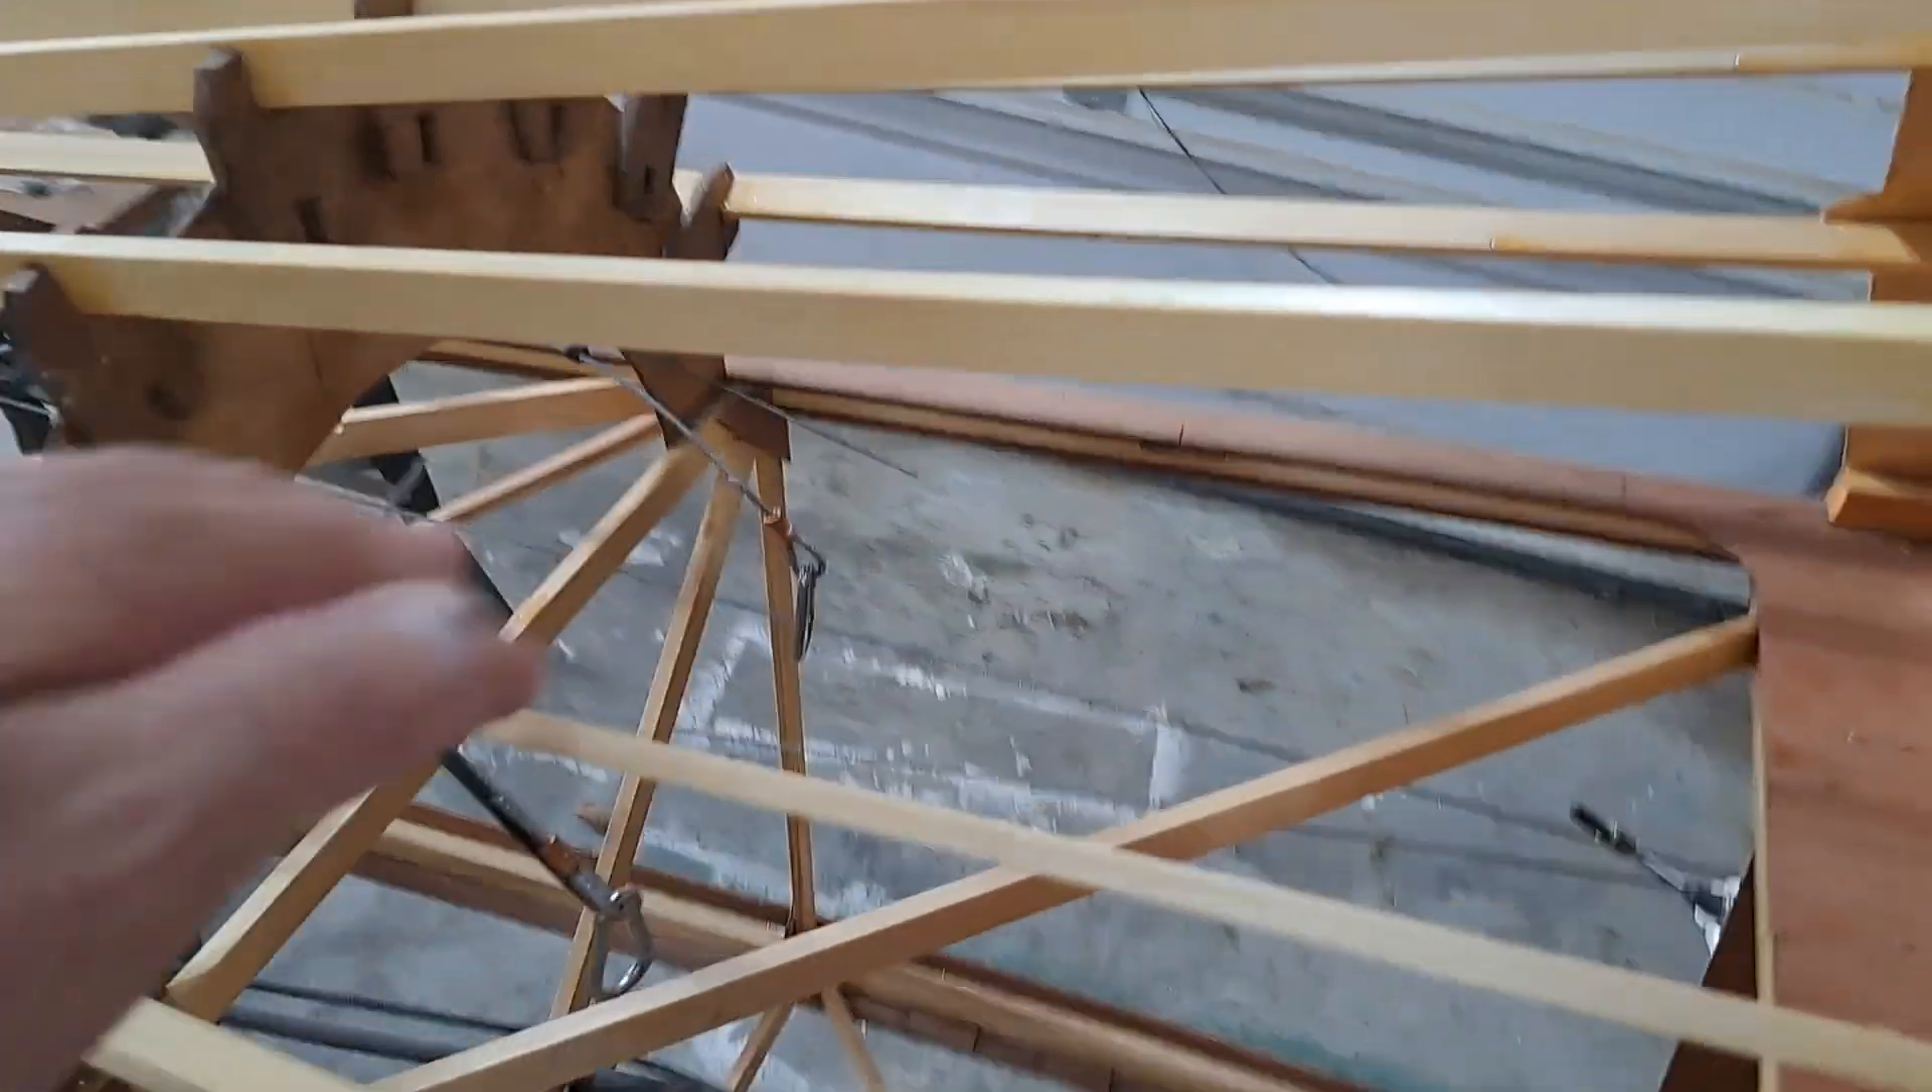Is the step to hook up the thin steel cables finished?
No.